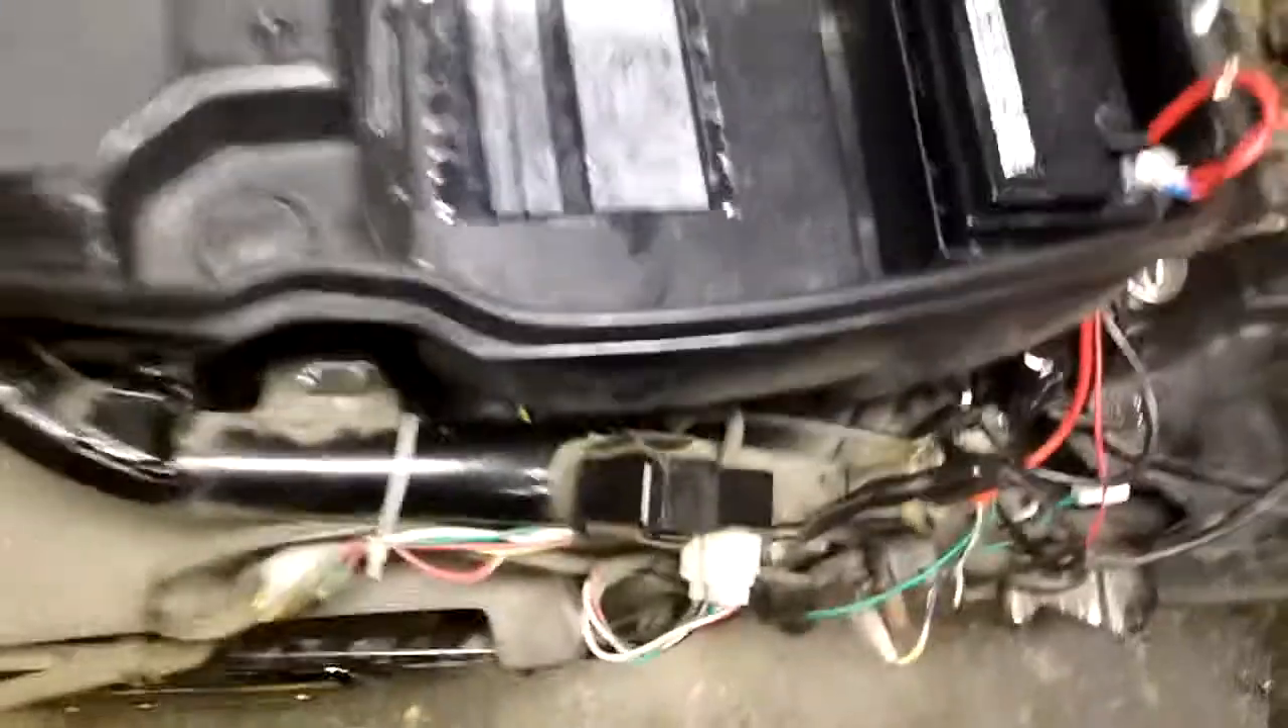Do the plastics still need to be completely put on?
Yes.